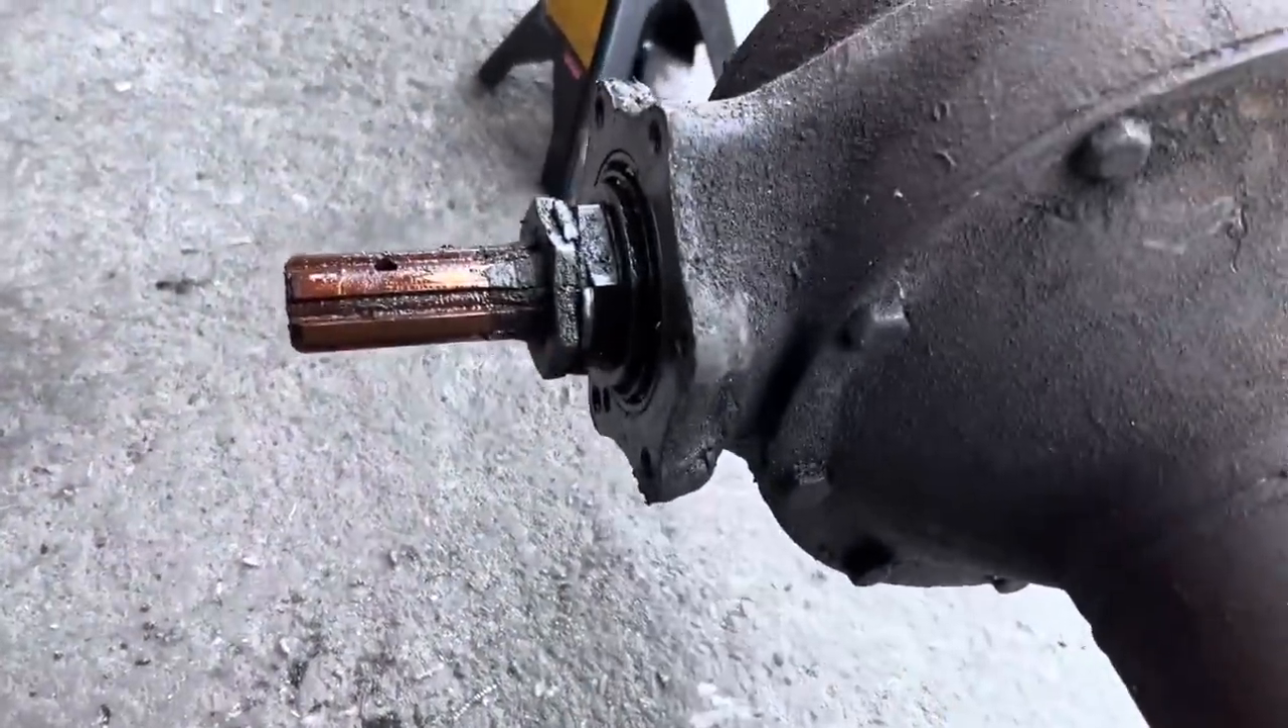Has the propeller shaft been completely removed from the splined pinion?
Yes.